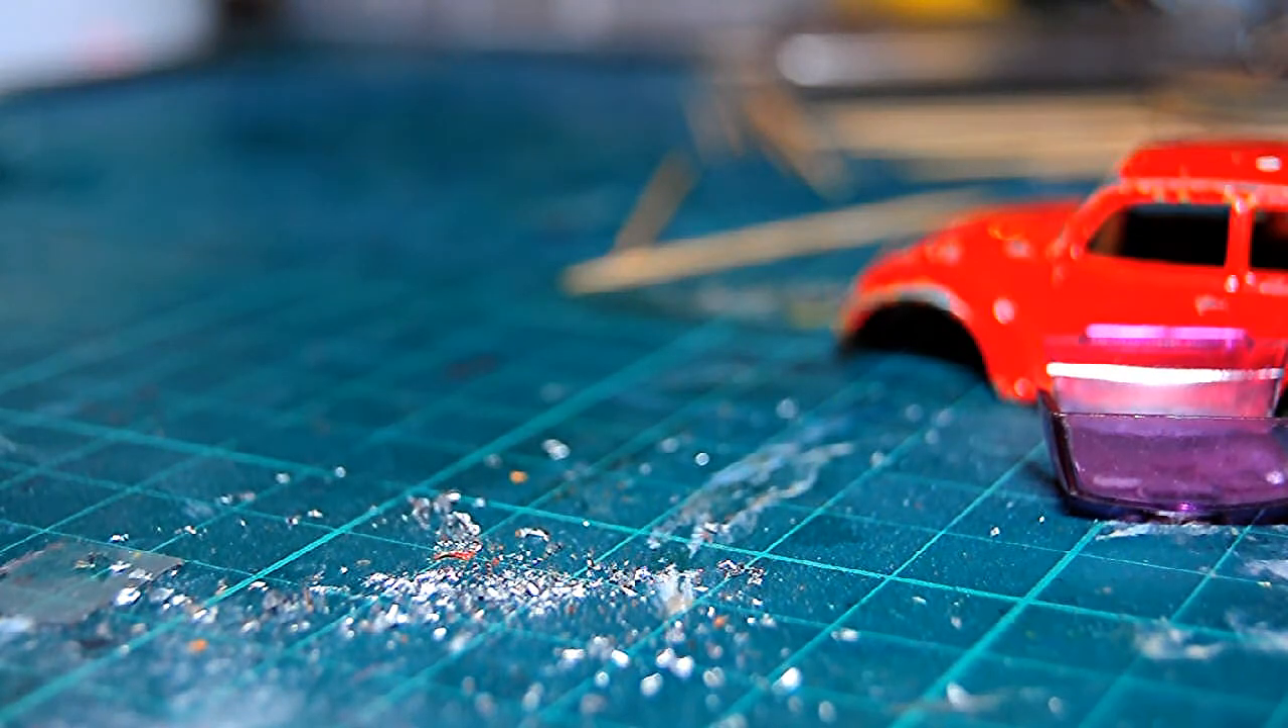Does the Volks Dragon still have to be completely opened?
No.